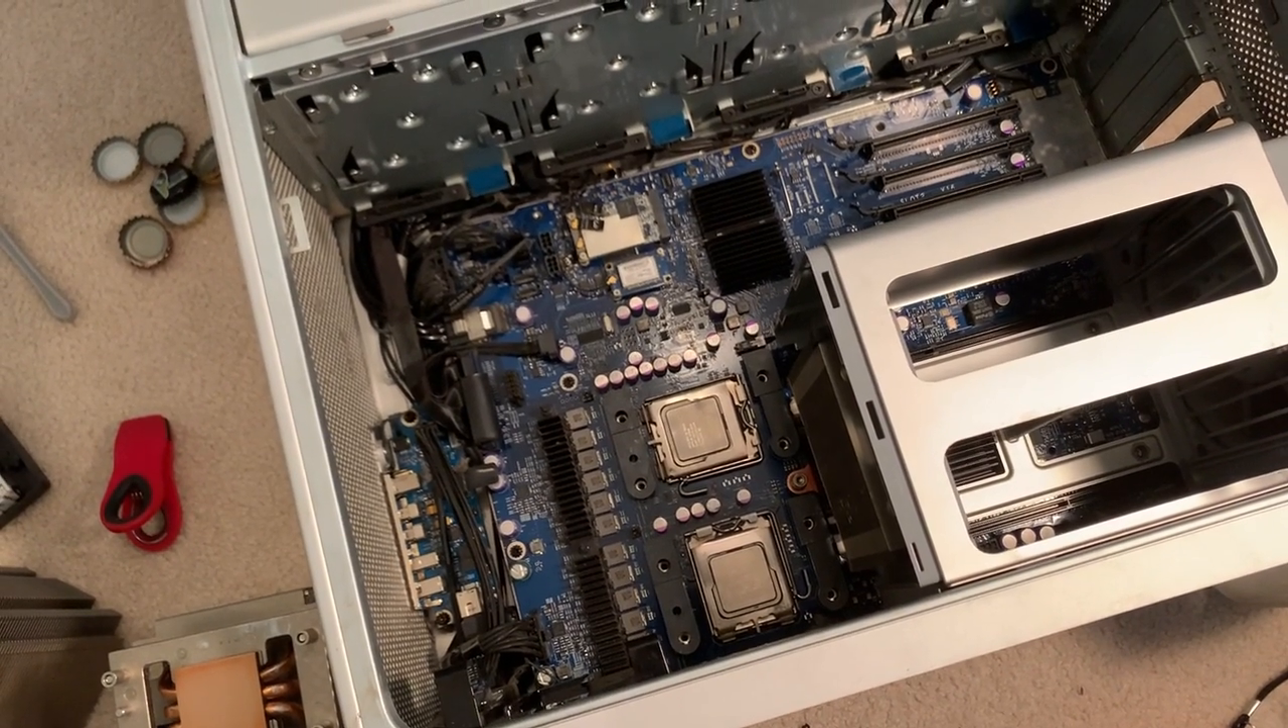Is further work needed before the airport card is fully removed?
Yes.